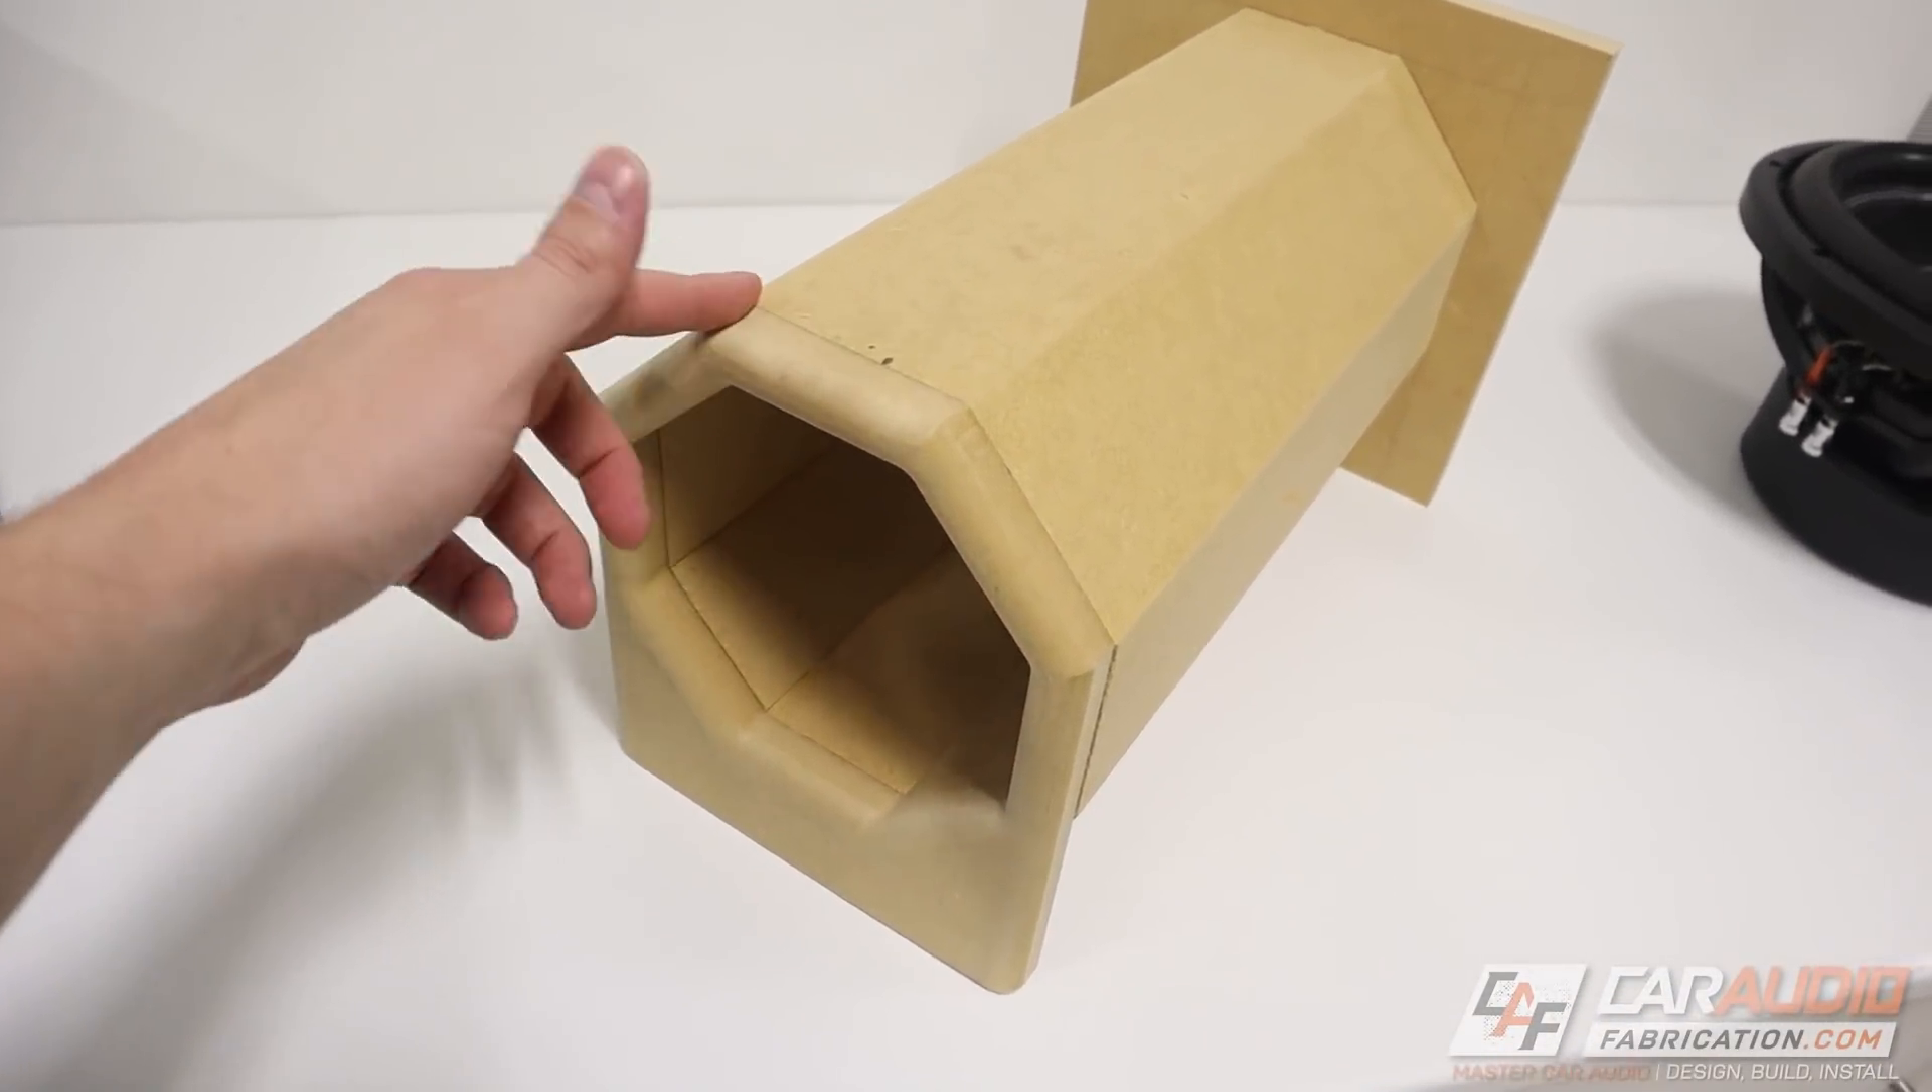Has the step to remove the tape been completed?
Yes.